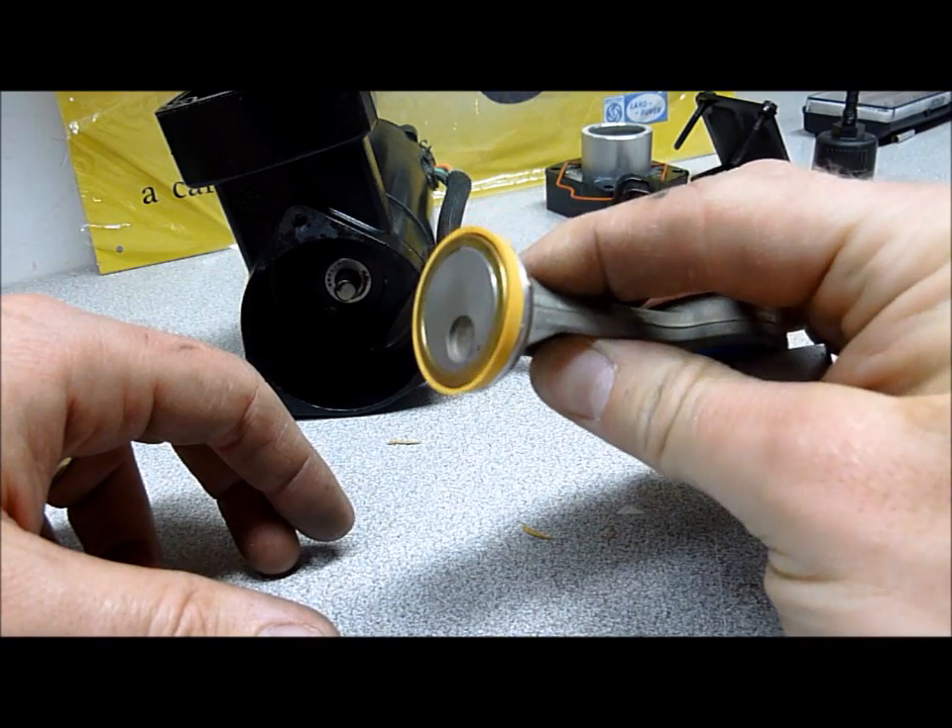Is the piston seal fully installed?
Yes.